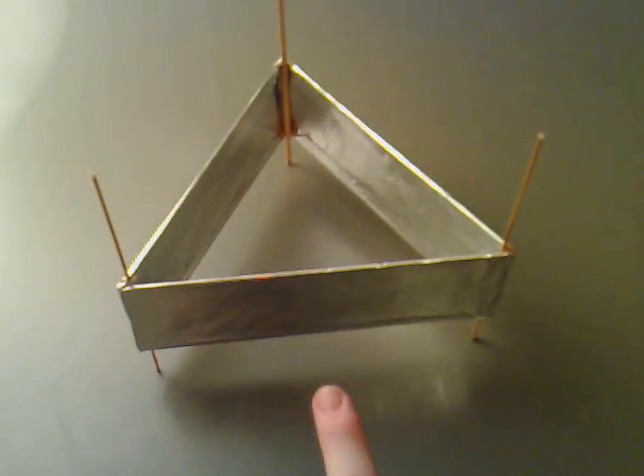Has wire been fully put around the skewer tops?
No.